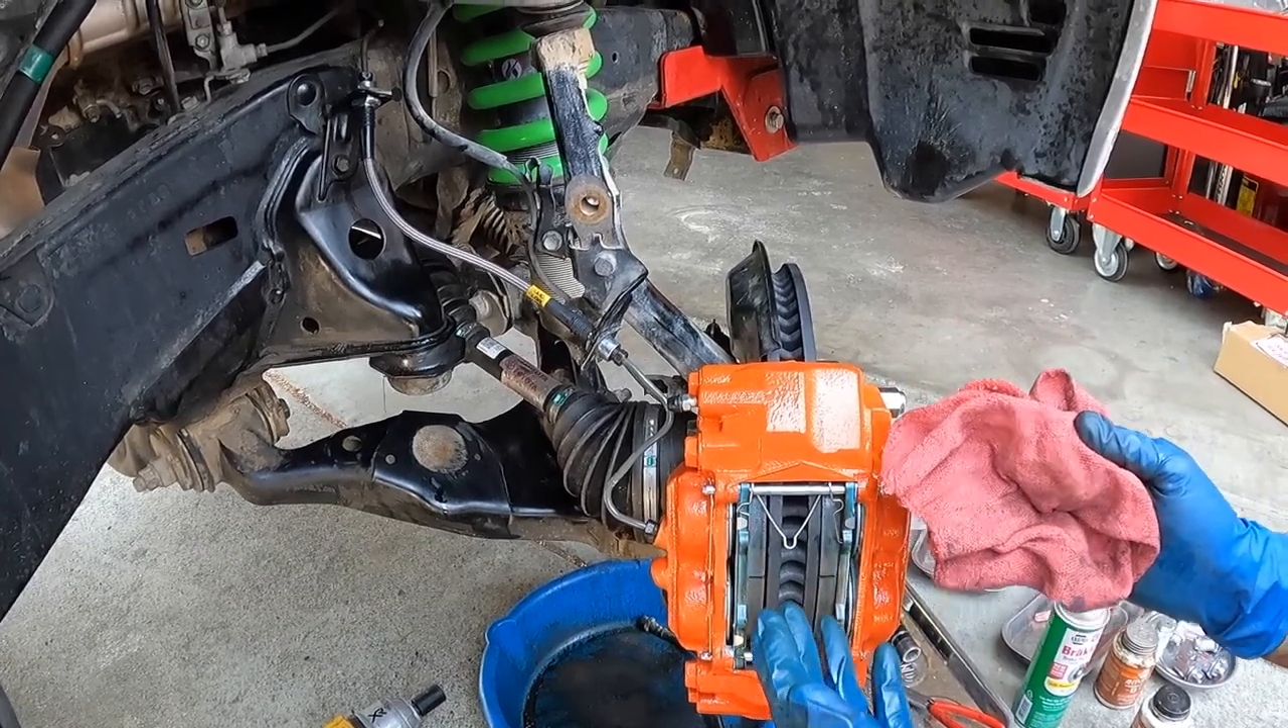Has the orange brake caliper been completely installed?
Yes.